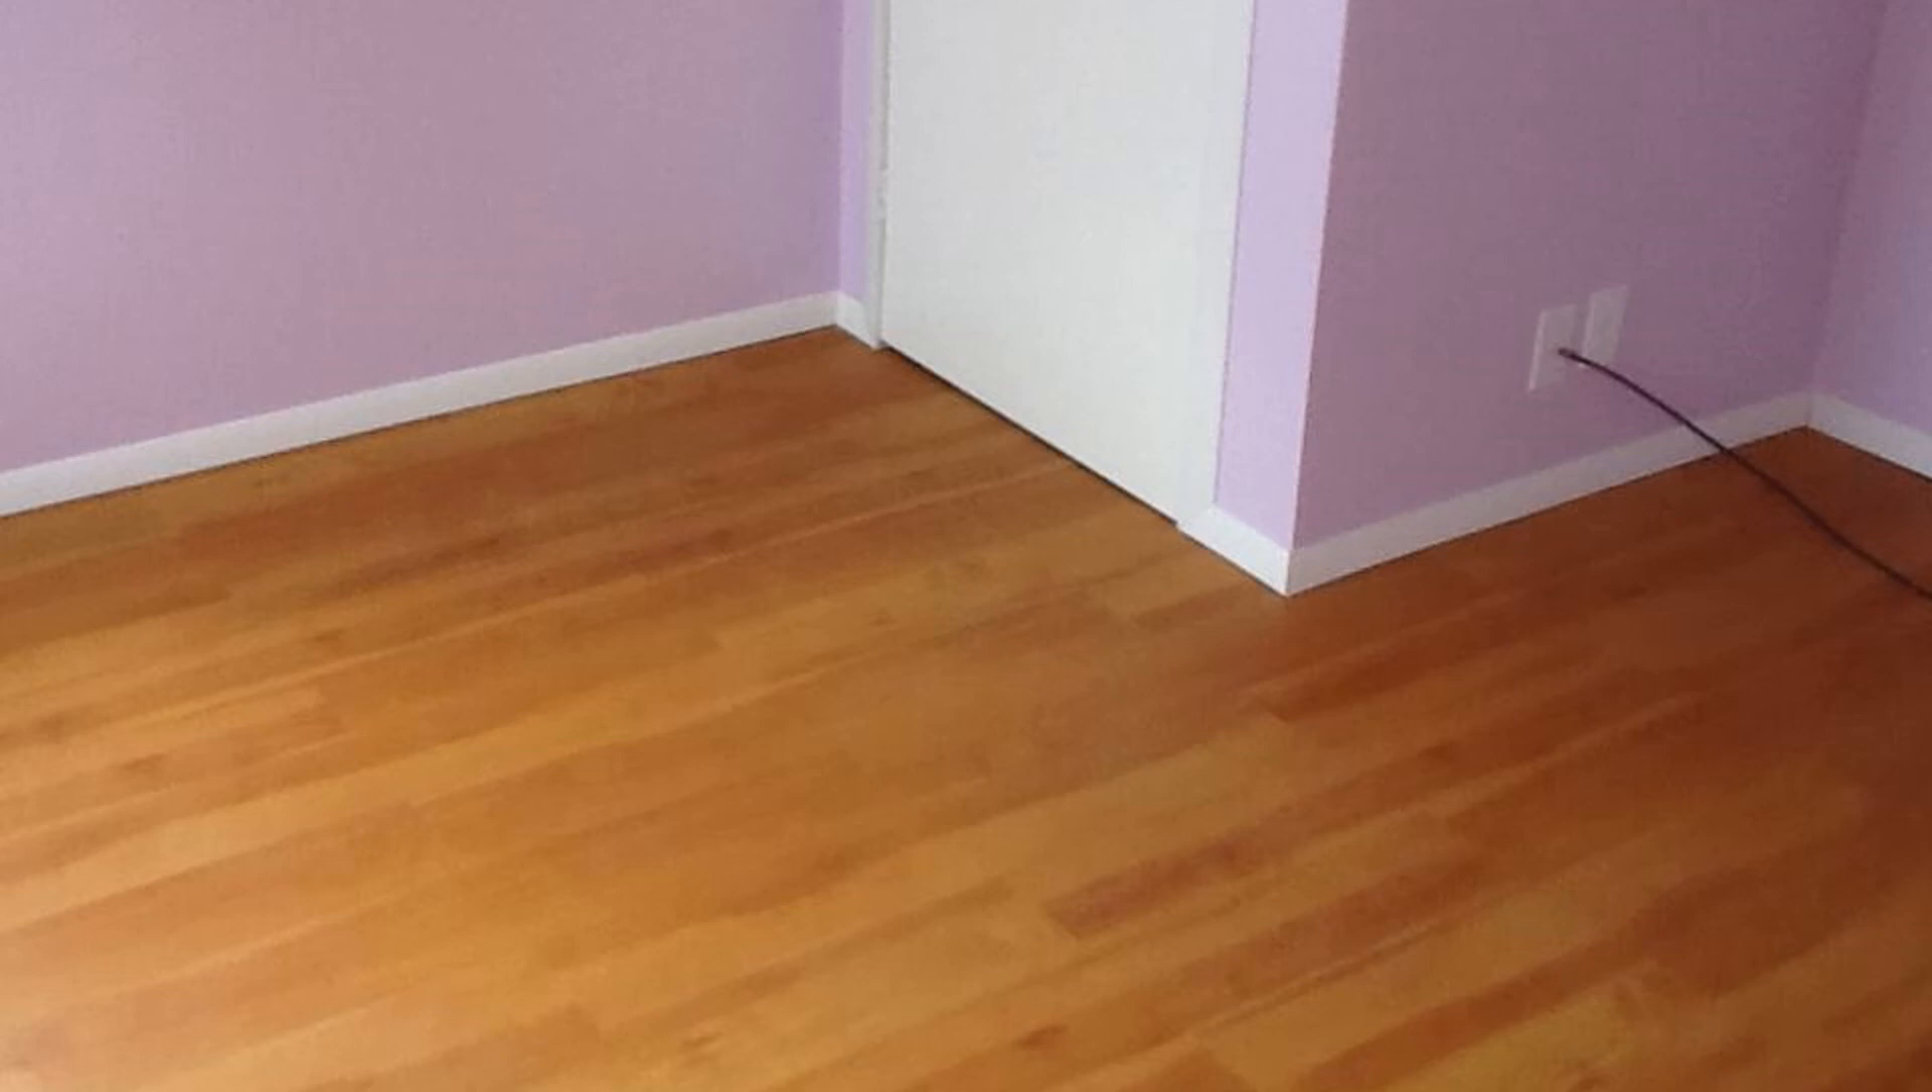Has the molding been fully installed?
Yes.